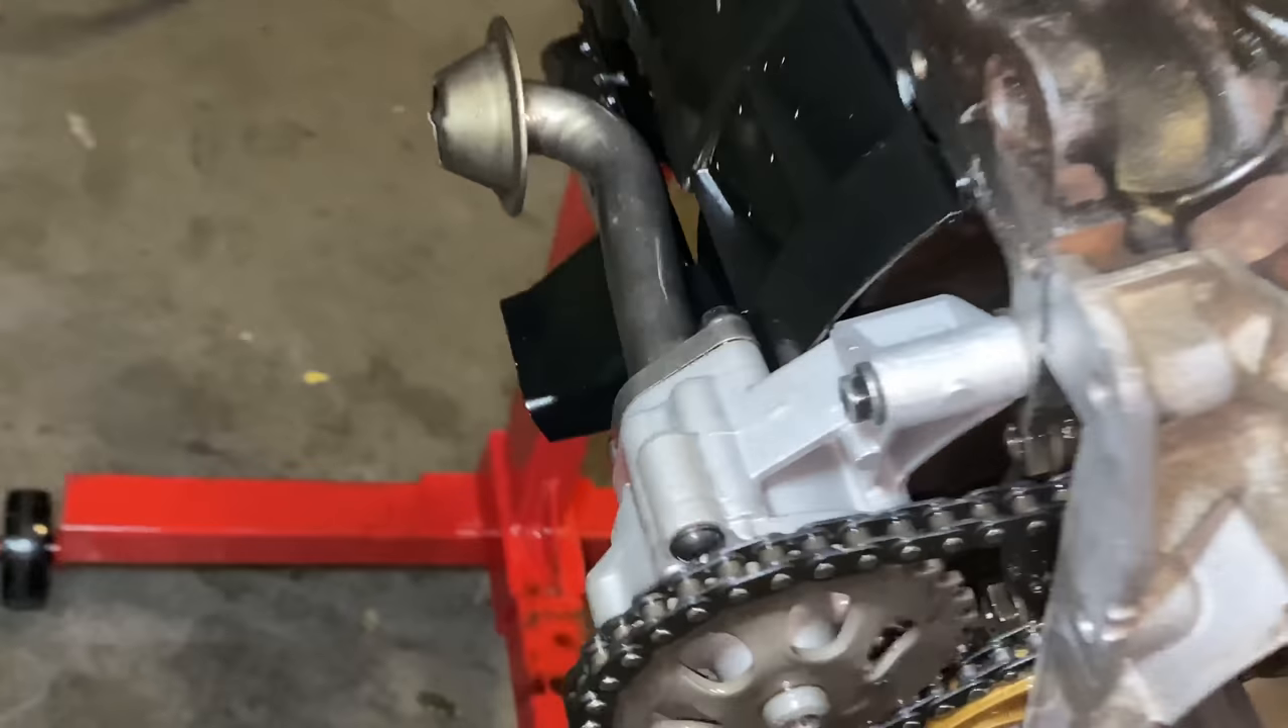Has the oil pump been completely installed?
Yes.